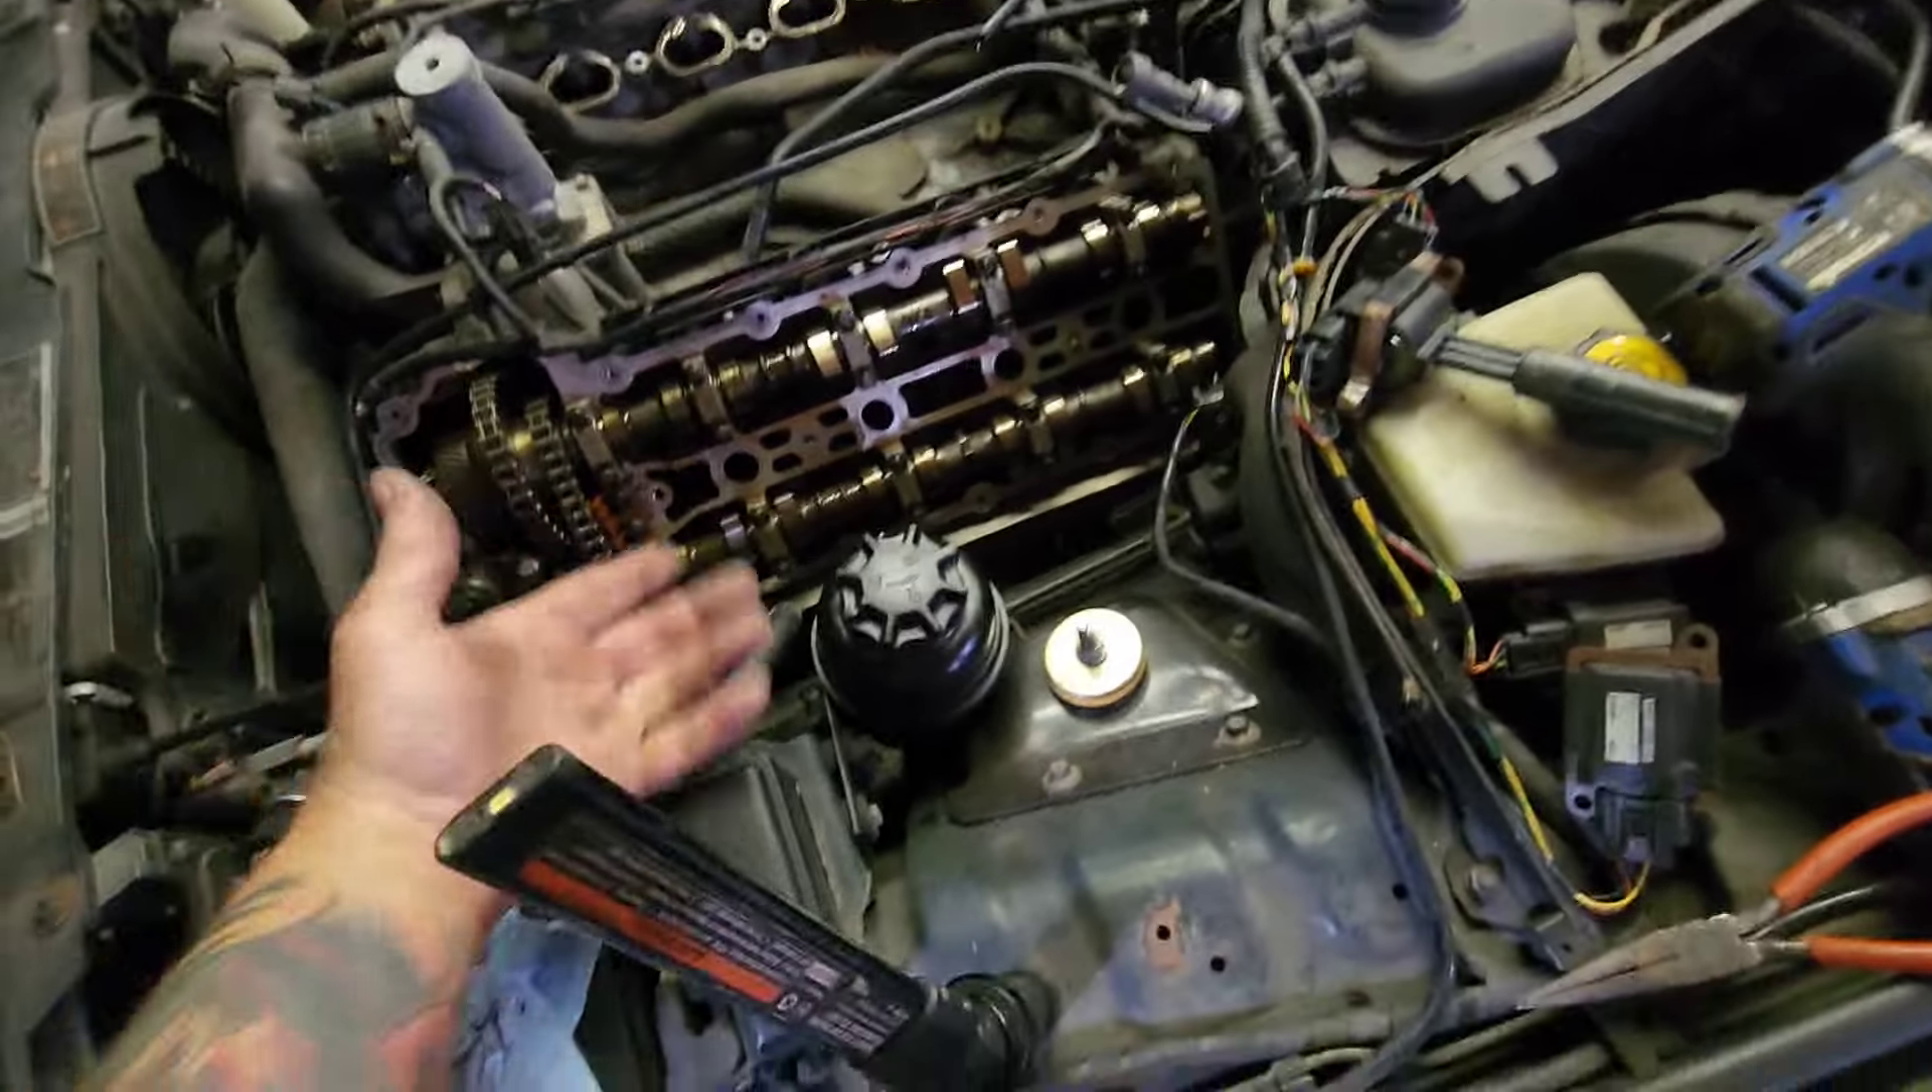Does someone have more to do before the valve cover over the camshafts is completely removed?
No.